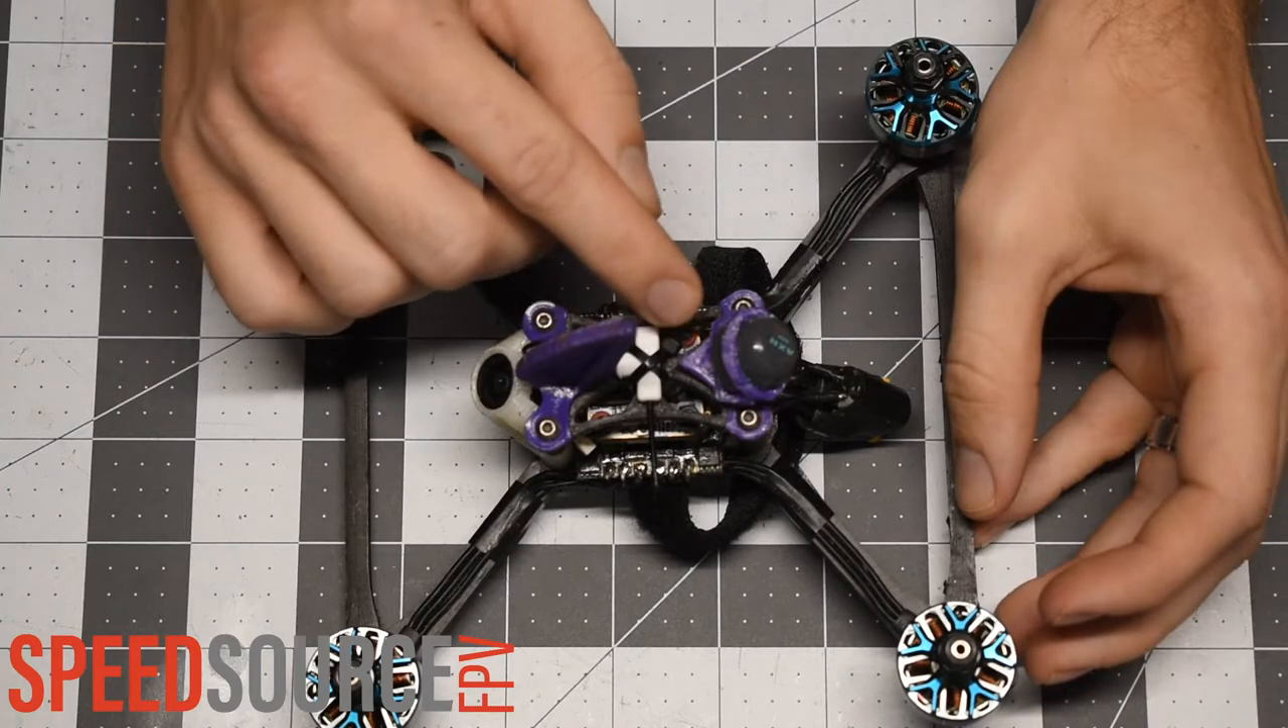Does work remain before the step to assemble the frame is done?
No.